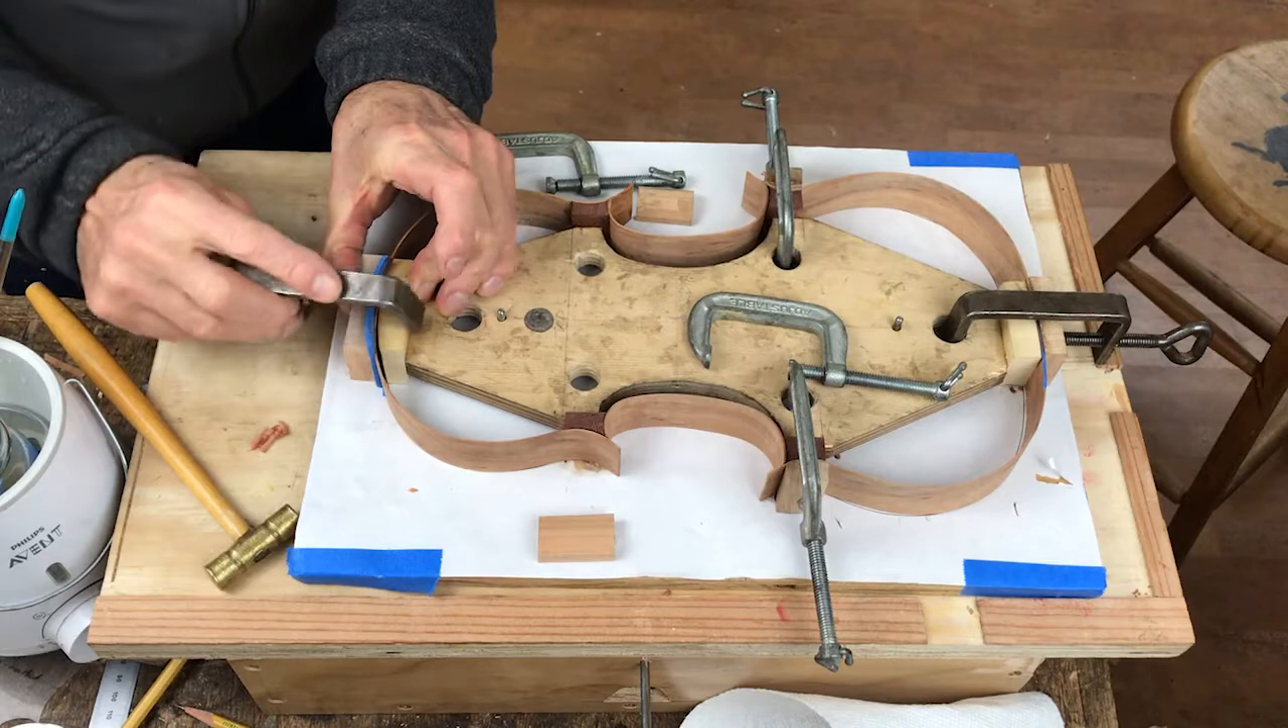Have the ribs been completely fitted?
No.